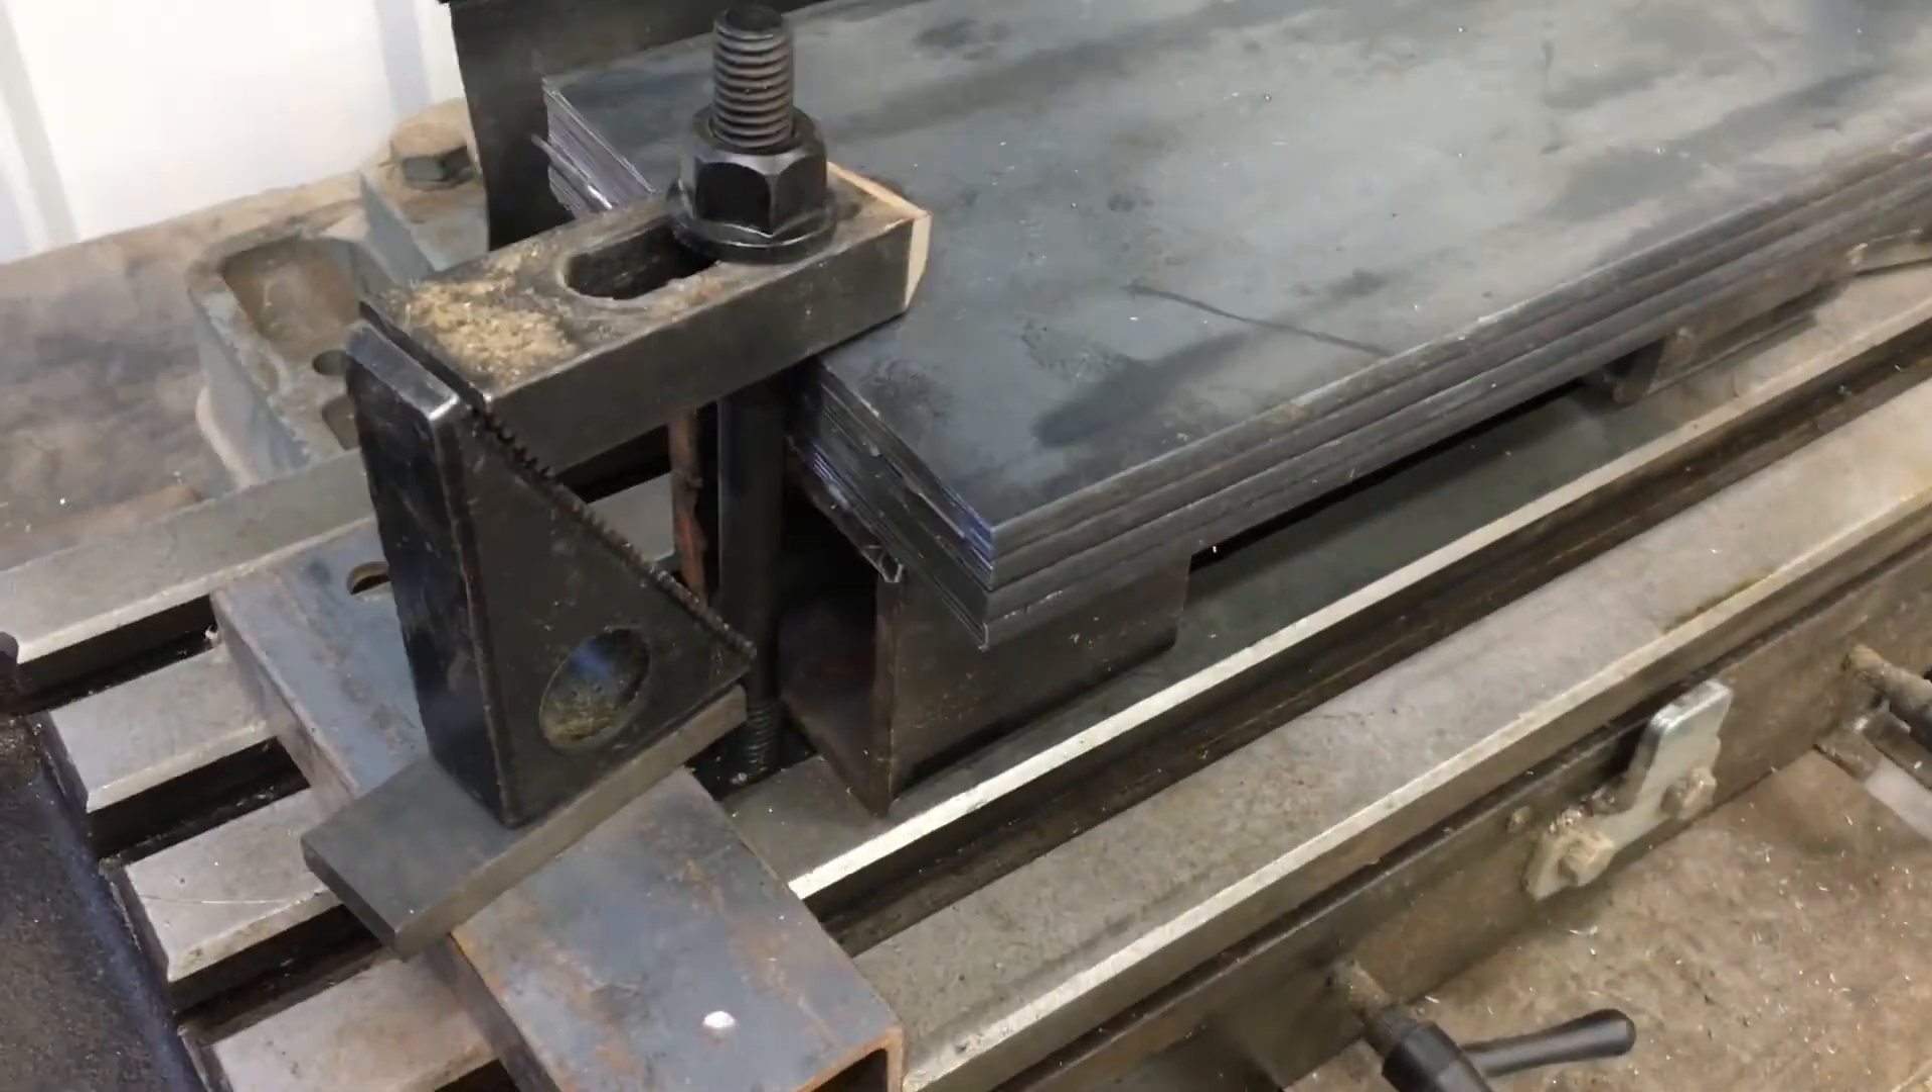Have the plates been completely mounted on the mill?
Yes.